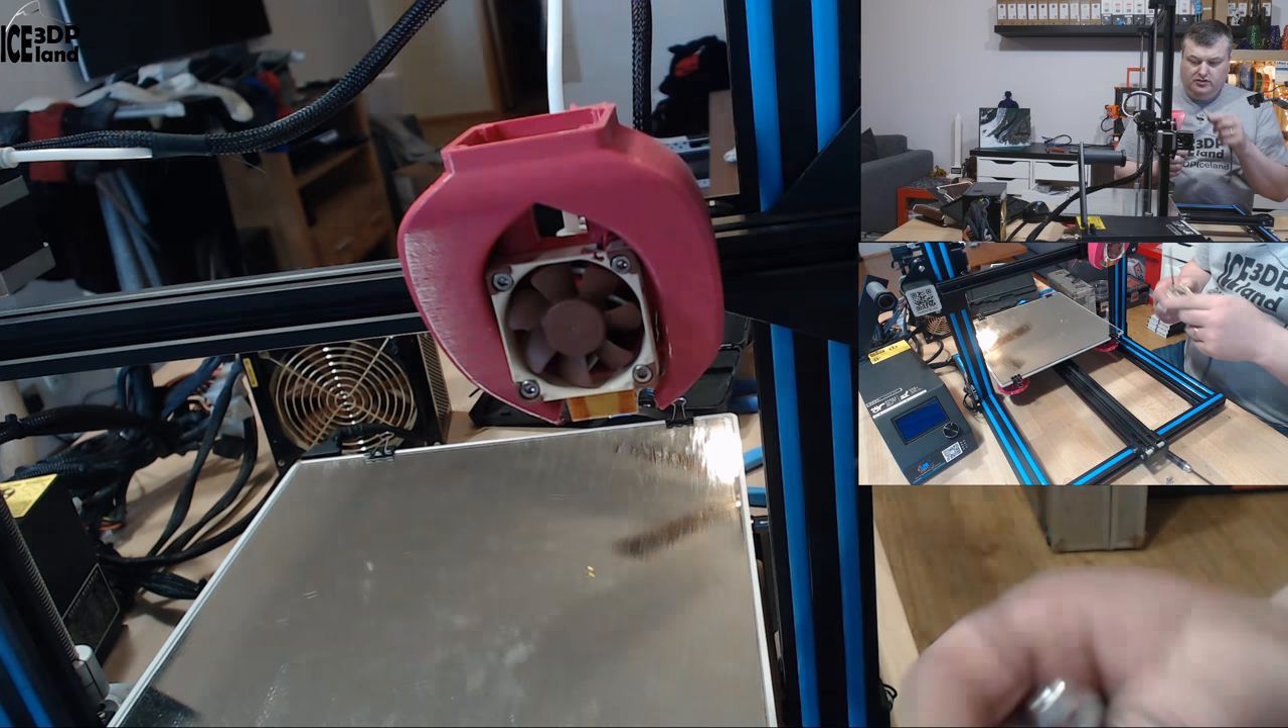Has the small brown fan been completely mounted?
Yes.